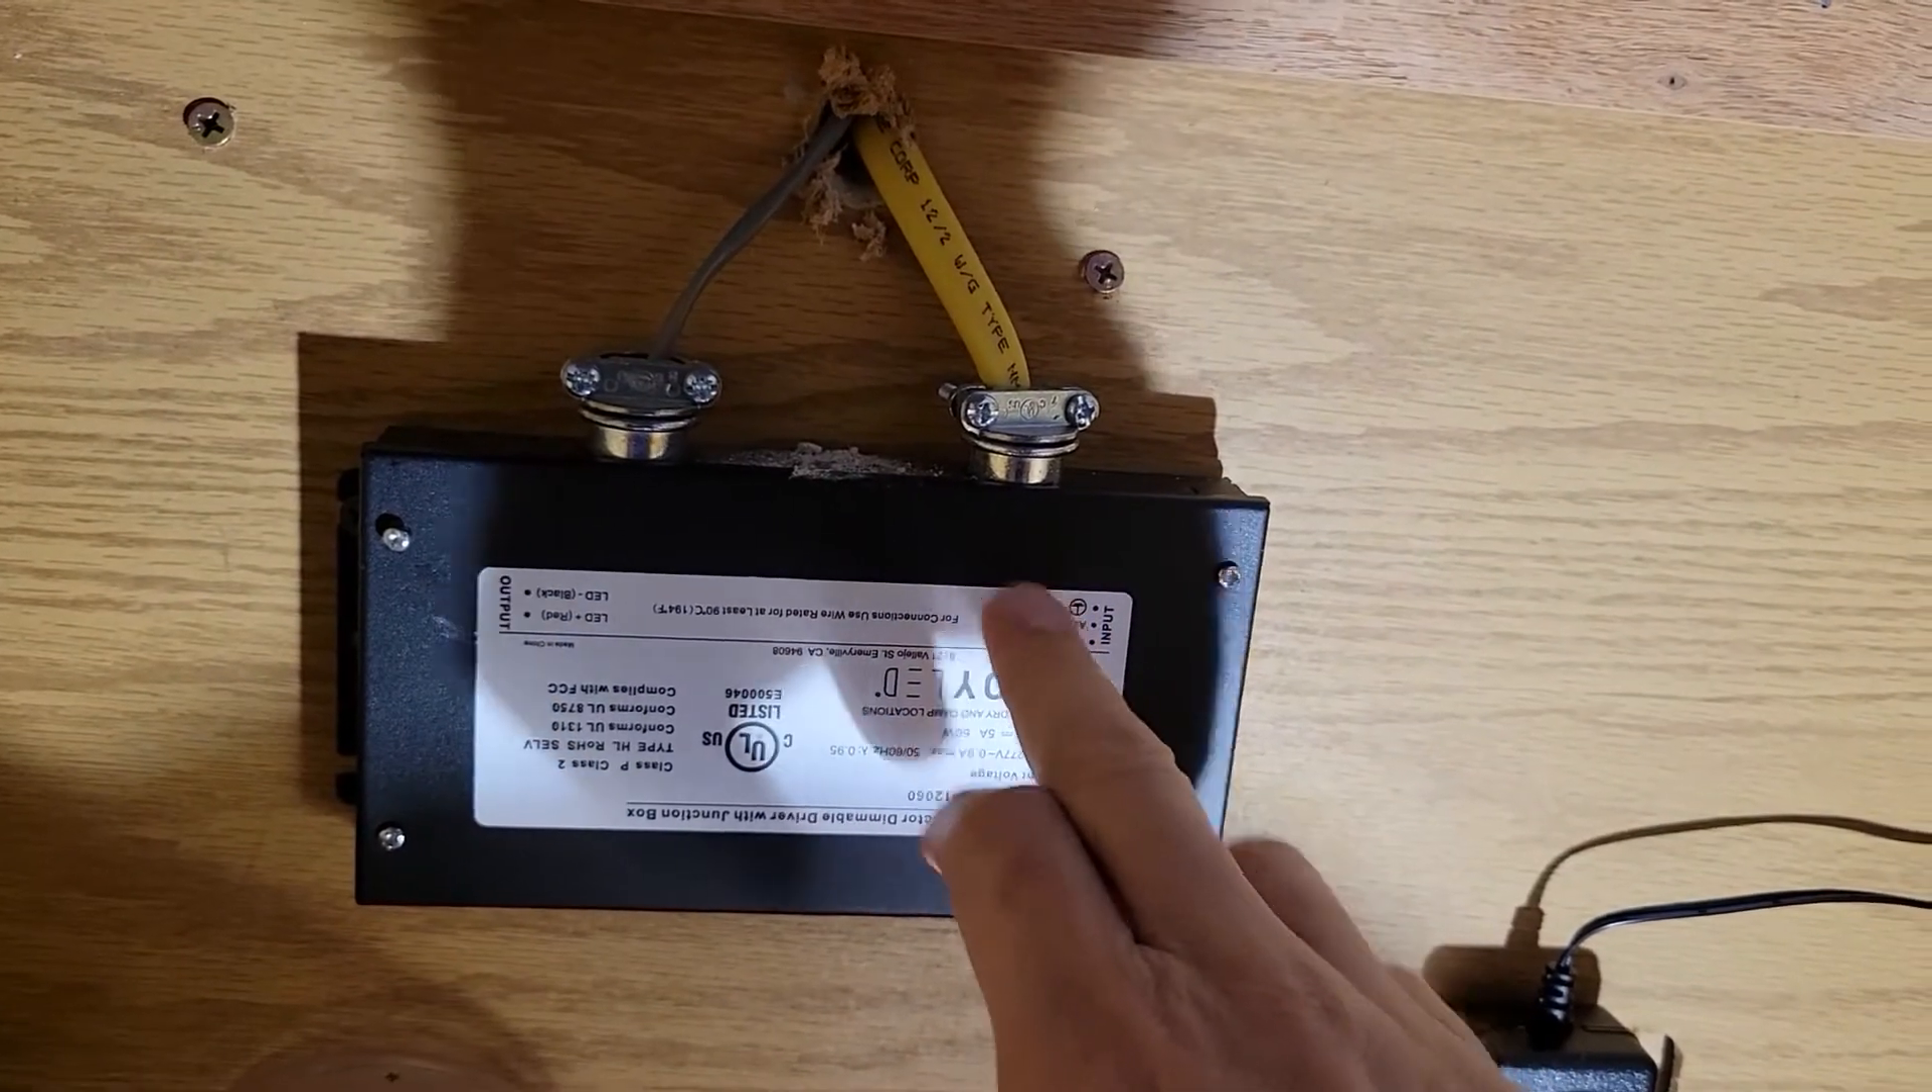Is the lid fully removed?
No.